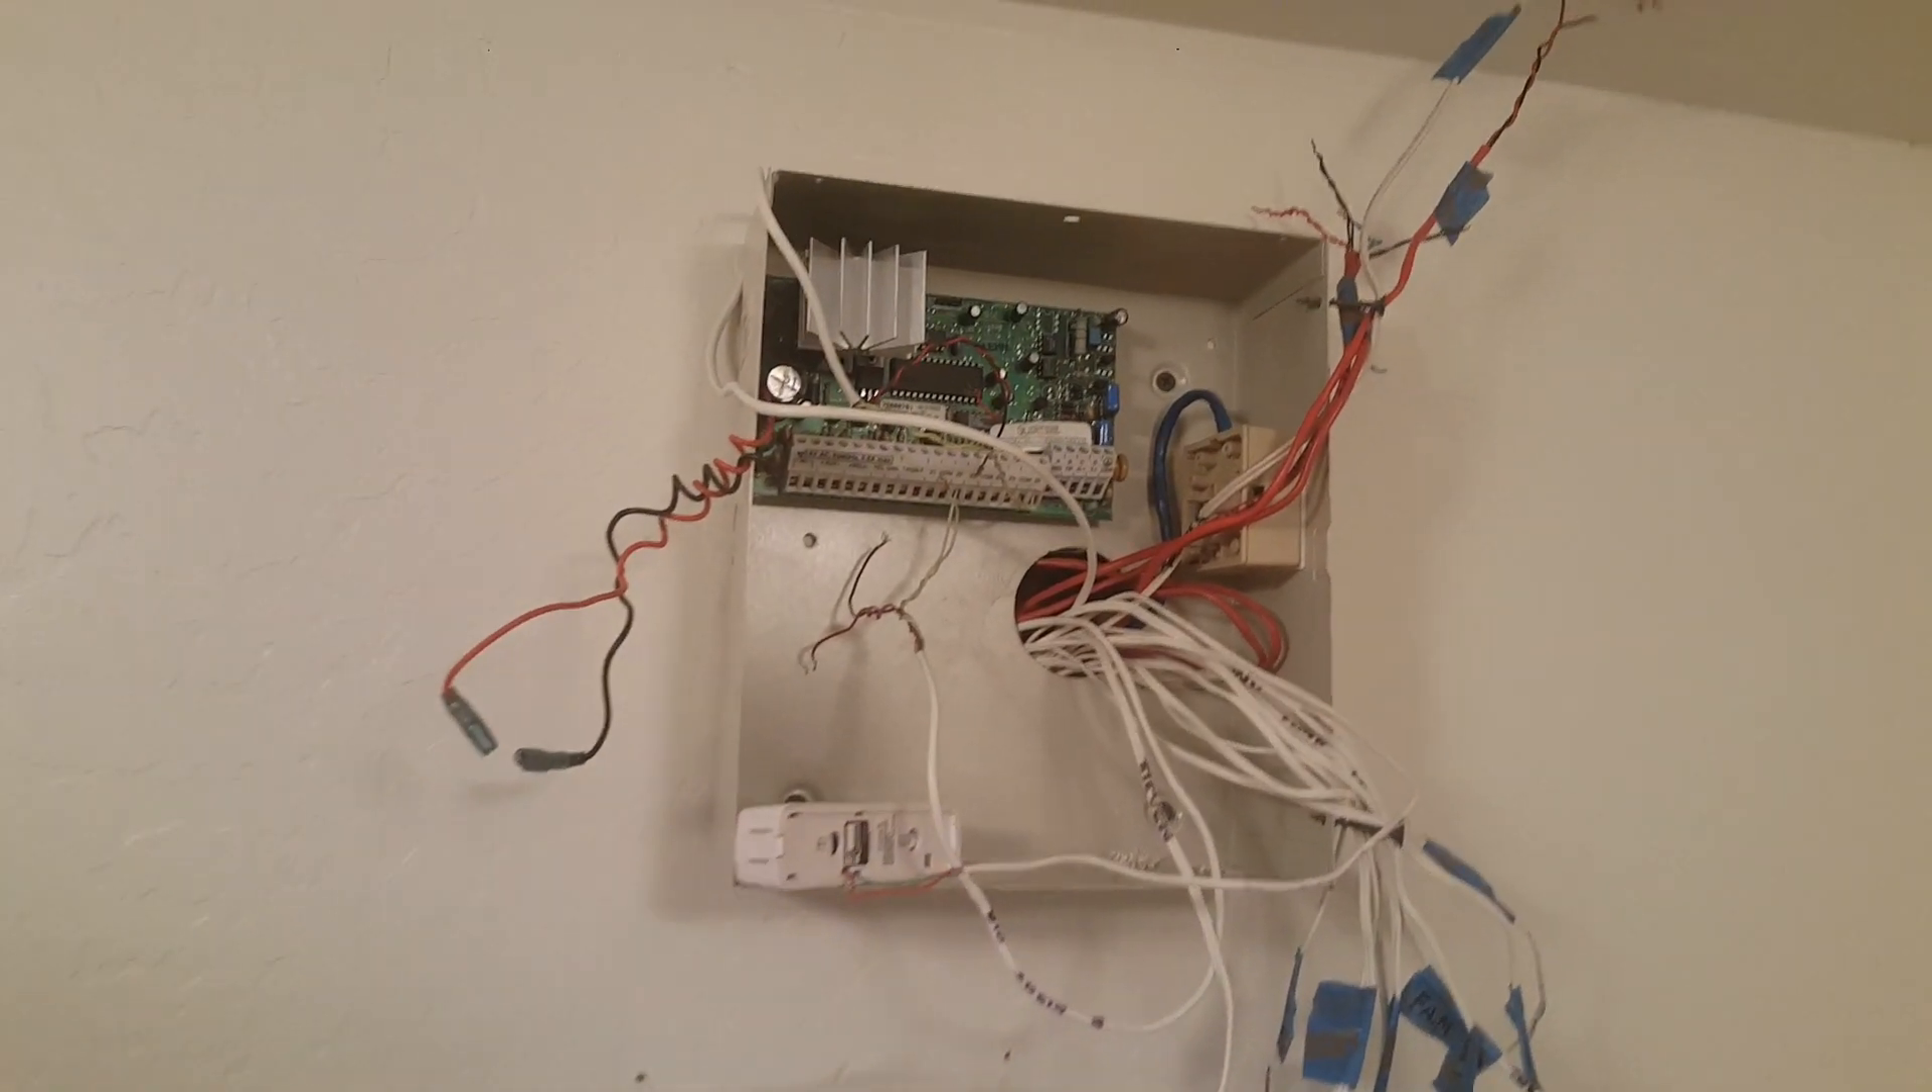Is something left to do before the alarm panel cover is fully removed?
No.